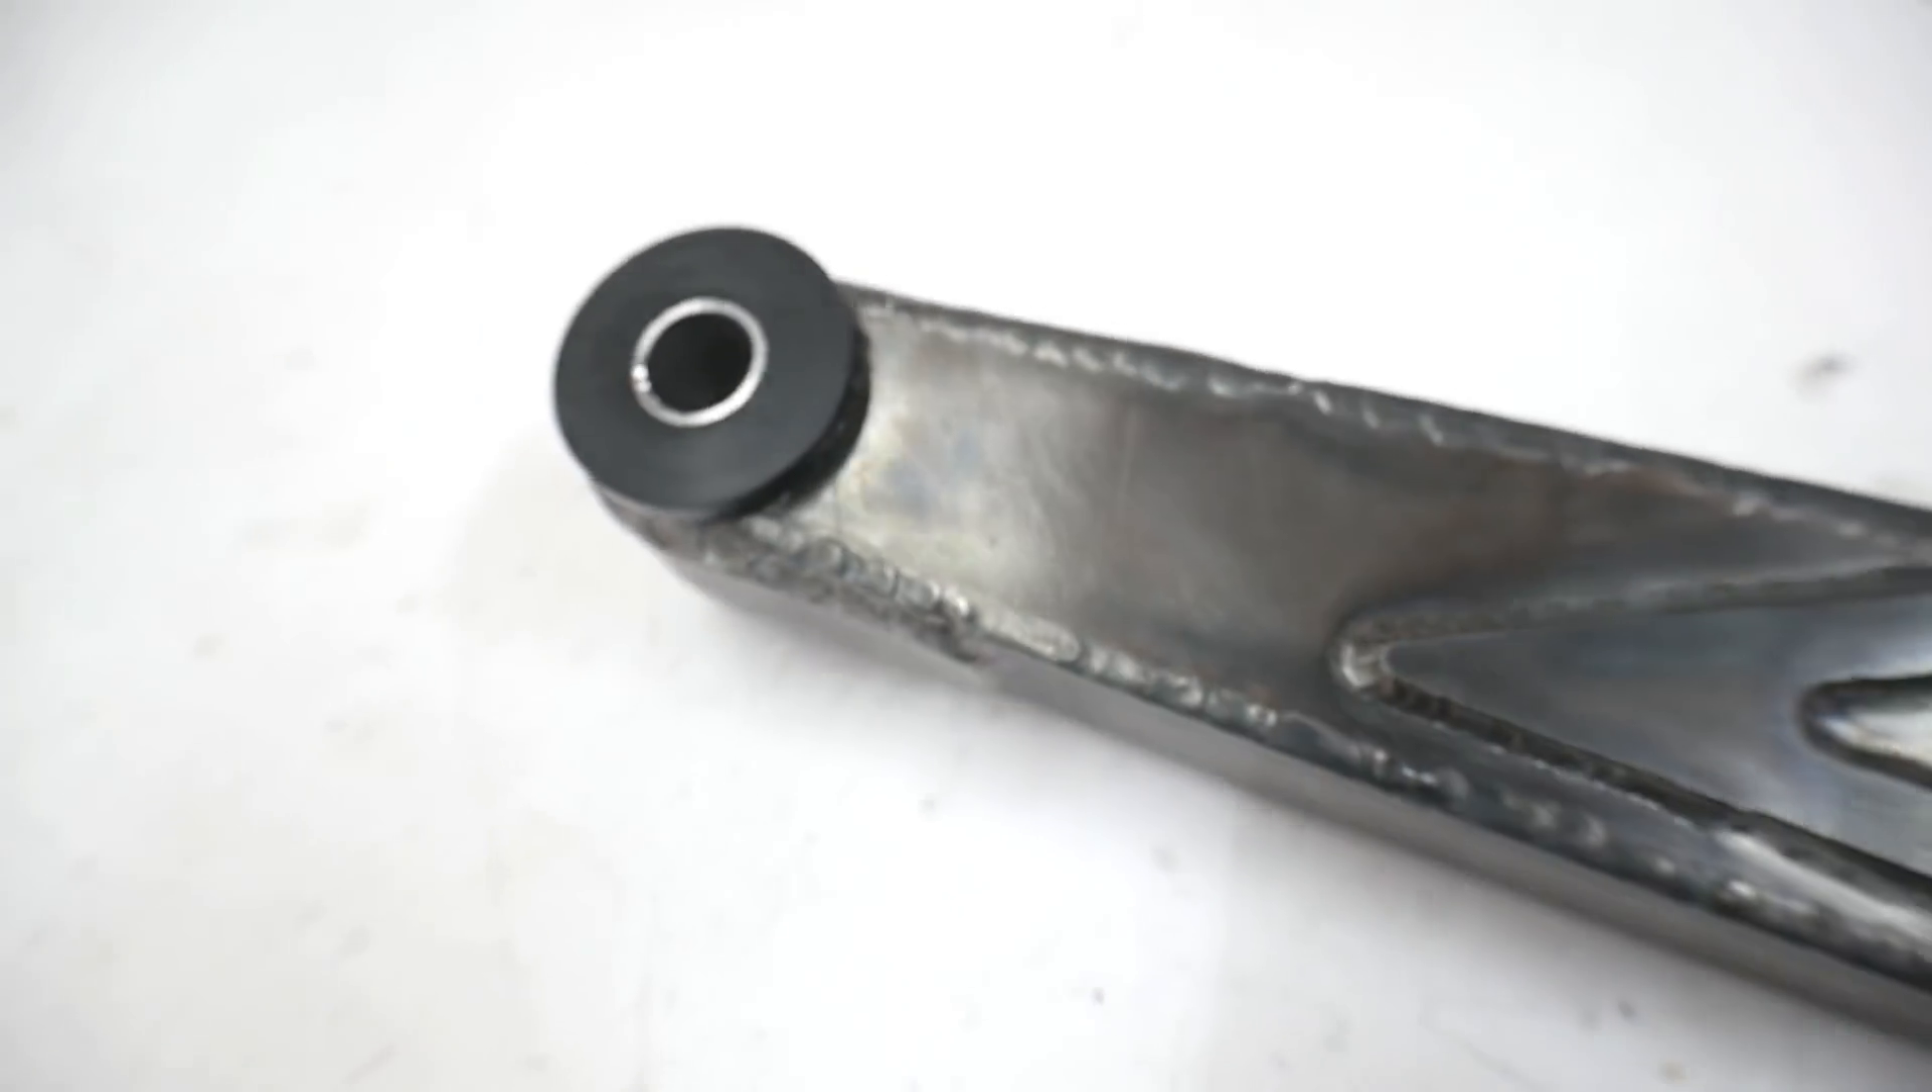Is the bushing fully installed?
Yes.